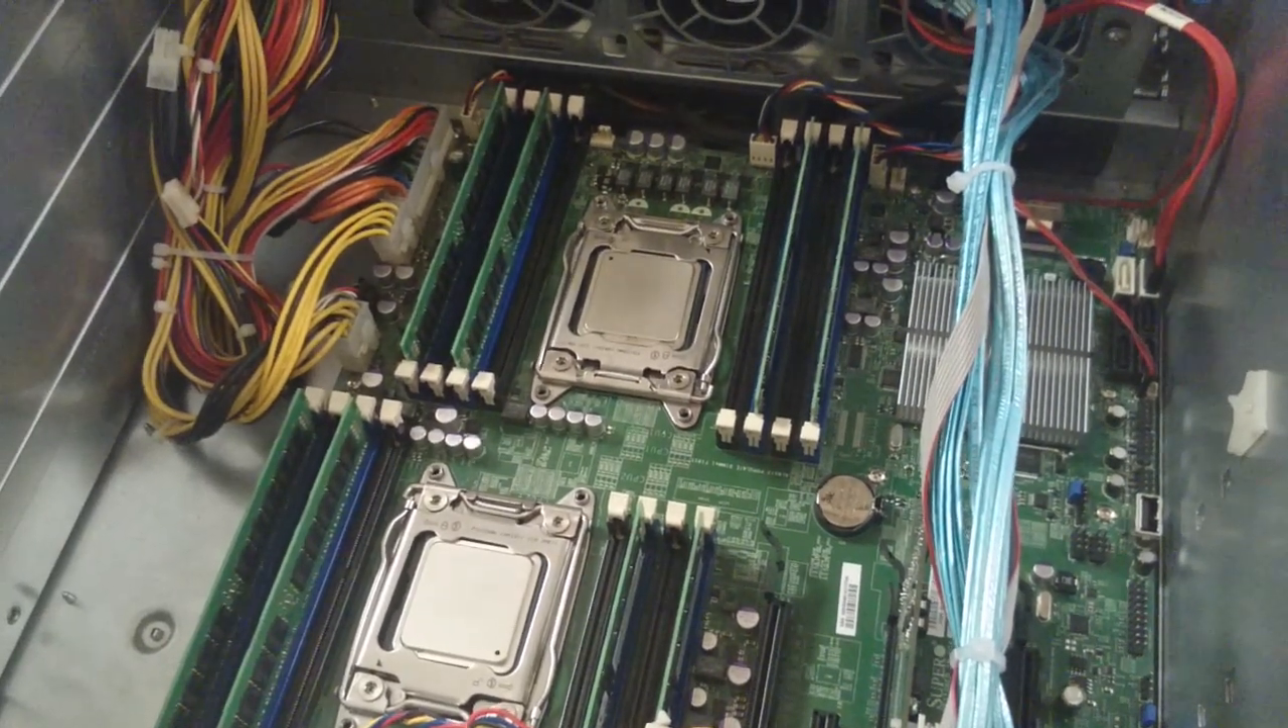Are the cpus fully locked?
Yes.